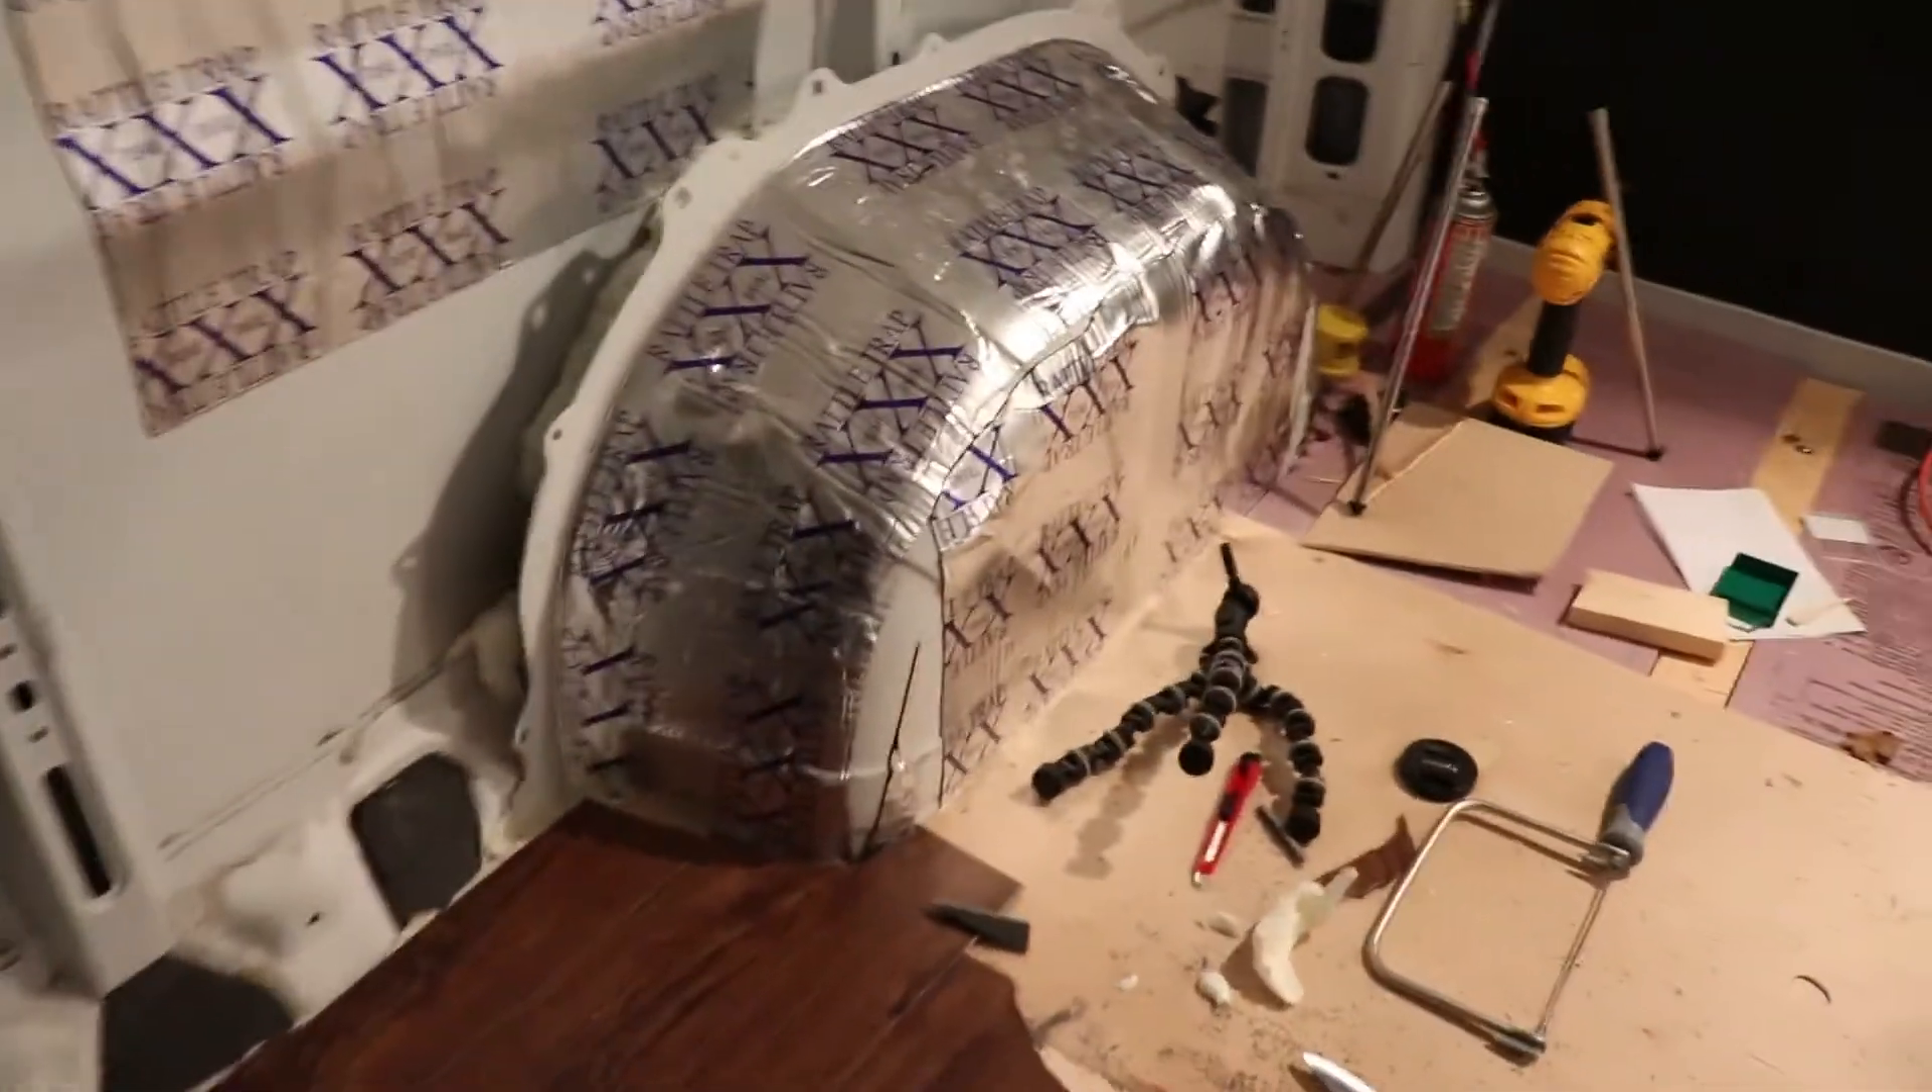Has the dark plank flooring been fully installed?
No.